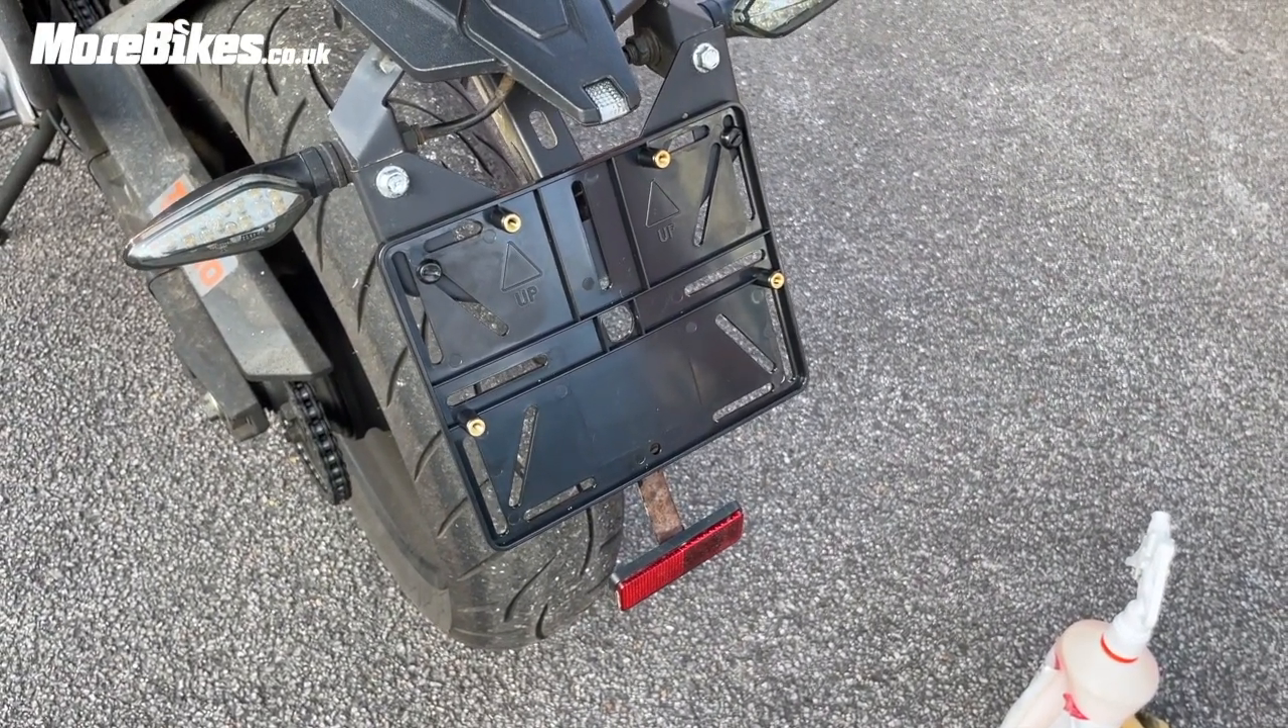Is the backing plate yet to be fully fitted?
No.